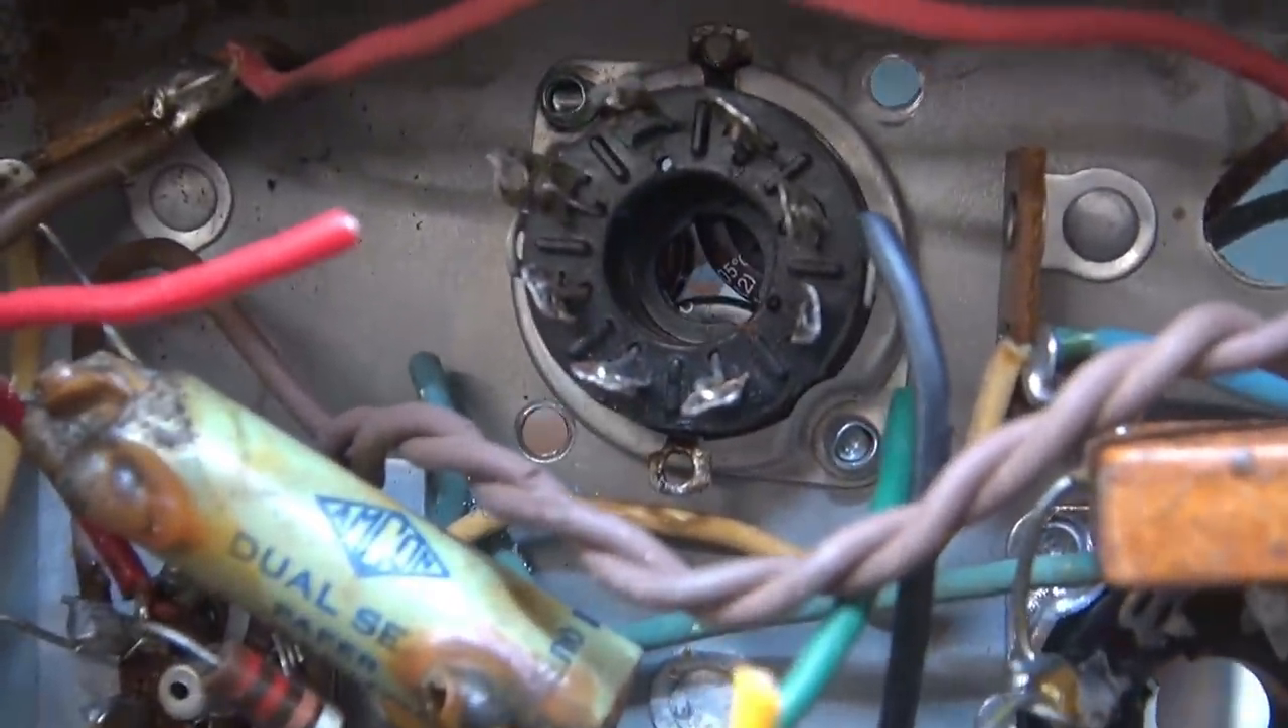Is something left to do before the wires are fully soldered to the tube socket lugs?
Yes.